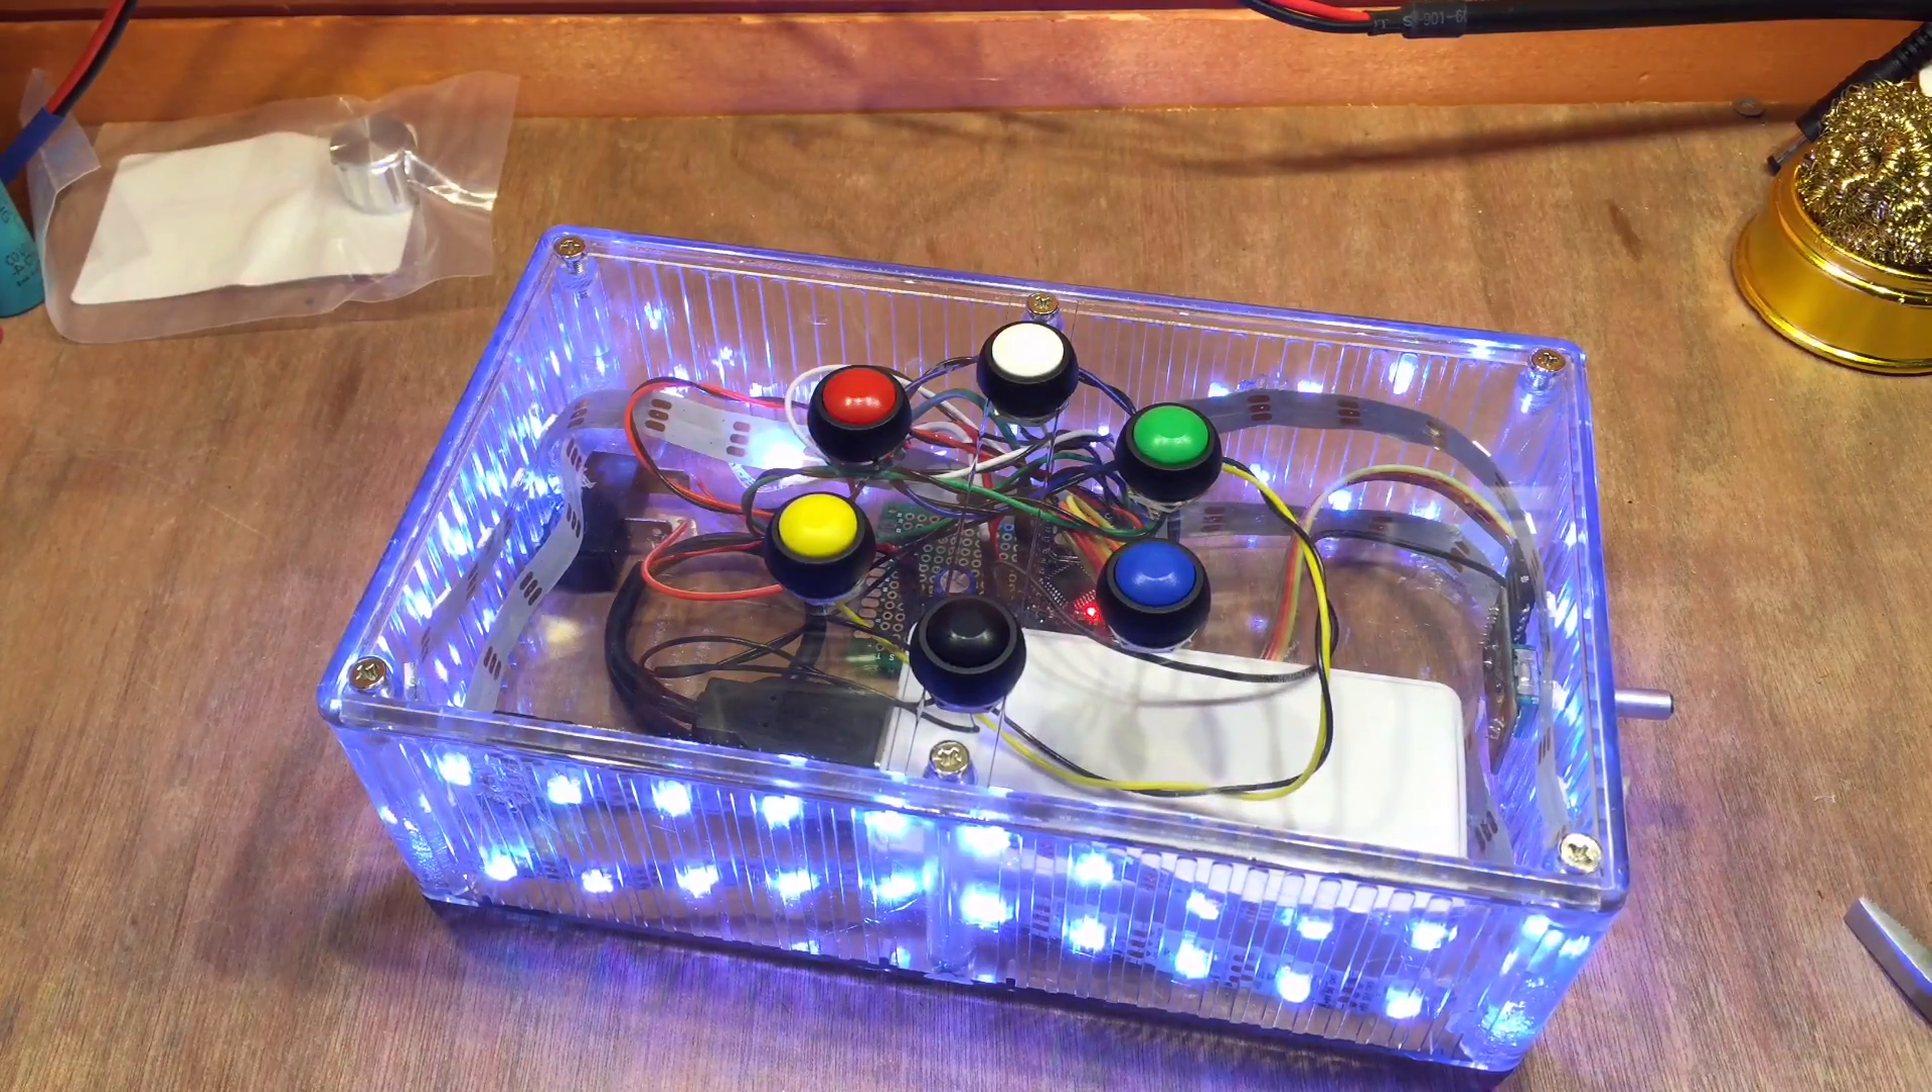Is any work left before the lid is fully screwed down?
No.